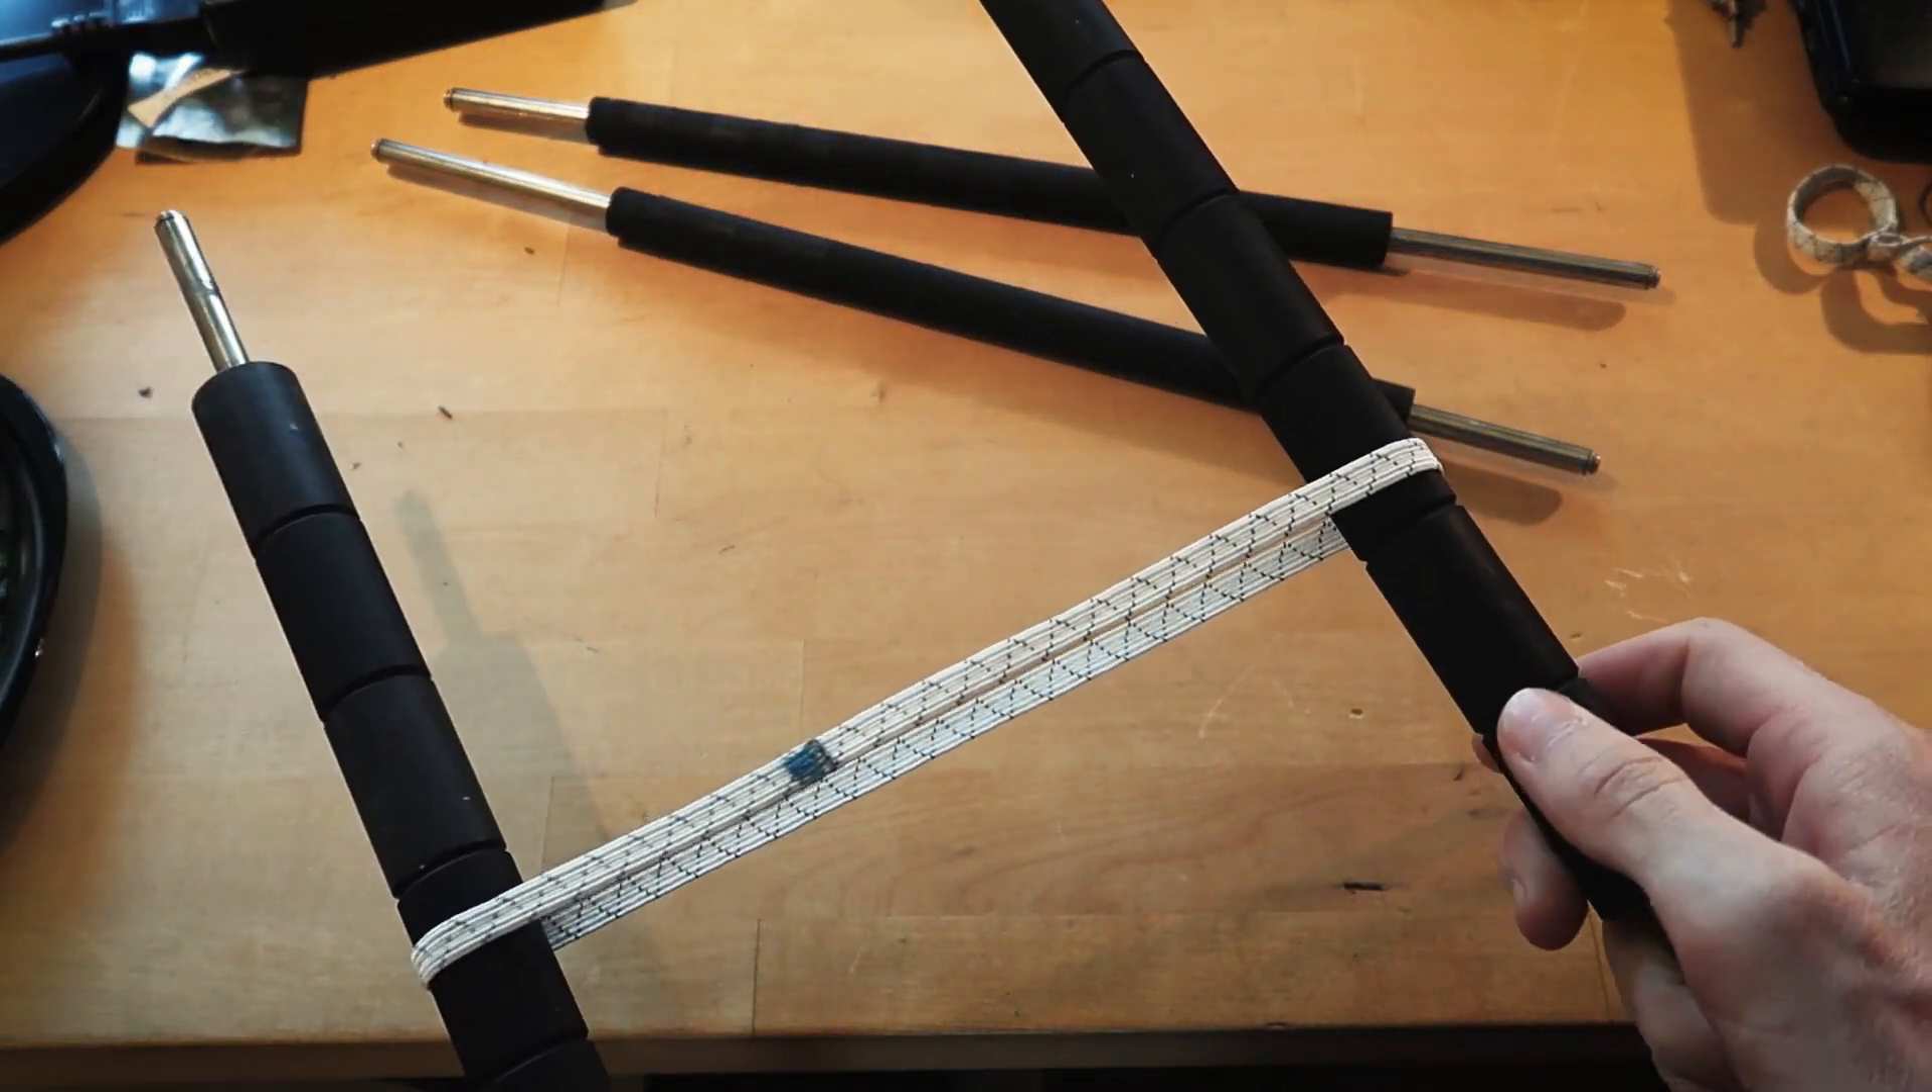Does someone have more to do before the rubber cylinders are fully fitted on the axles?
No.